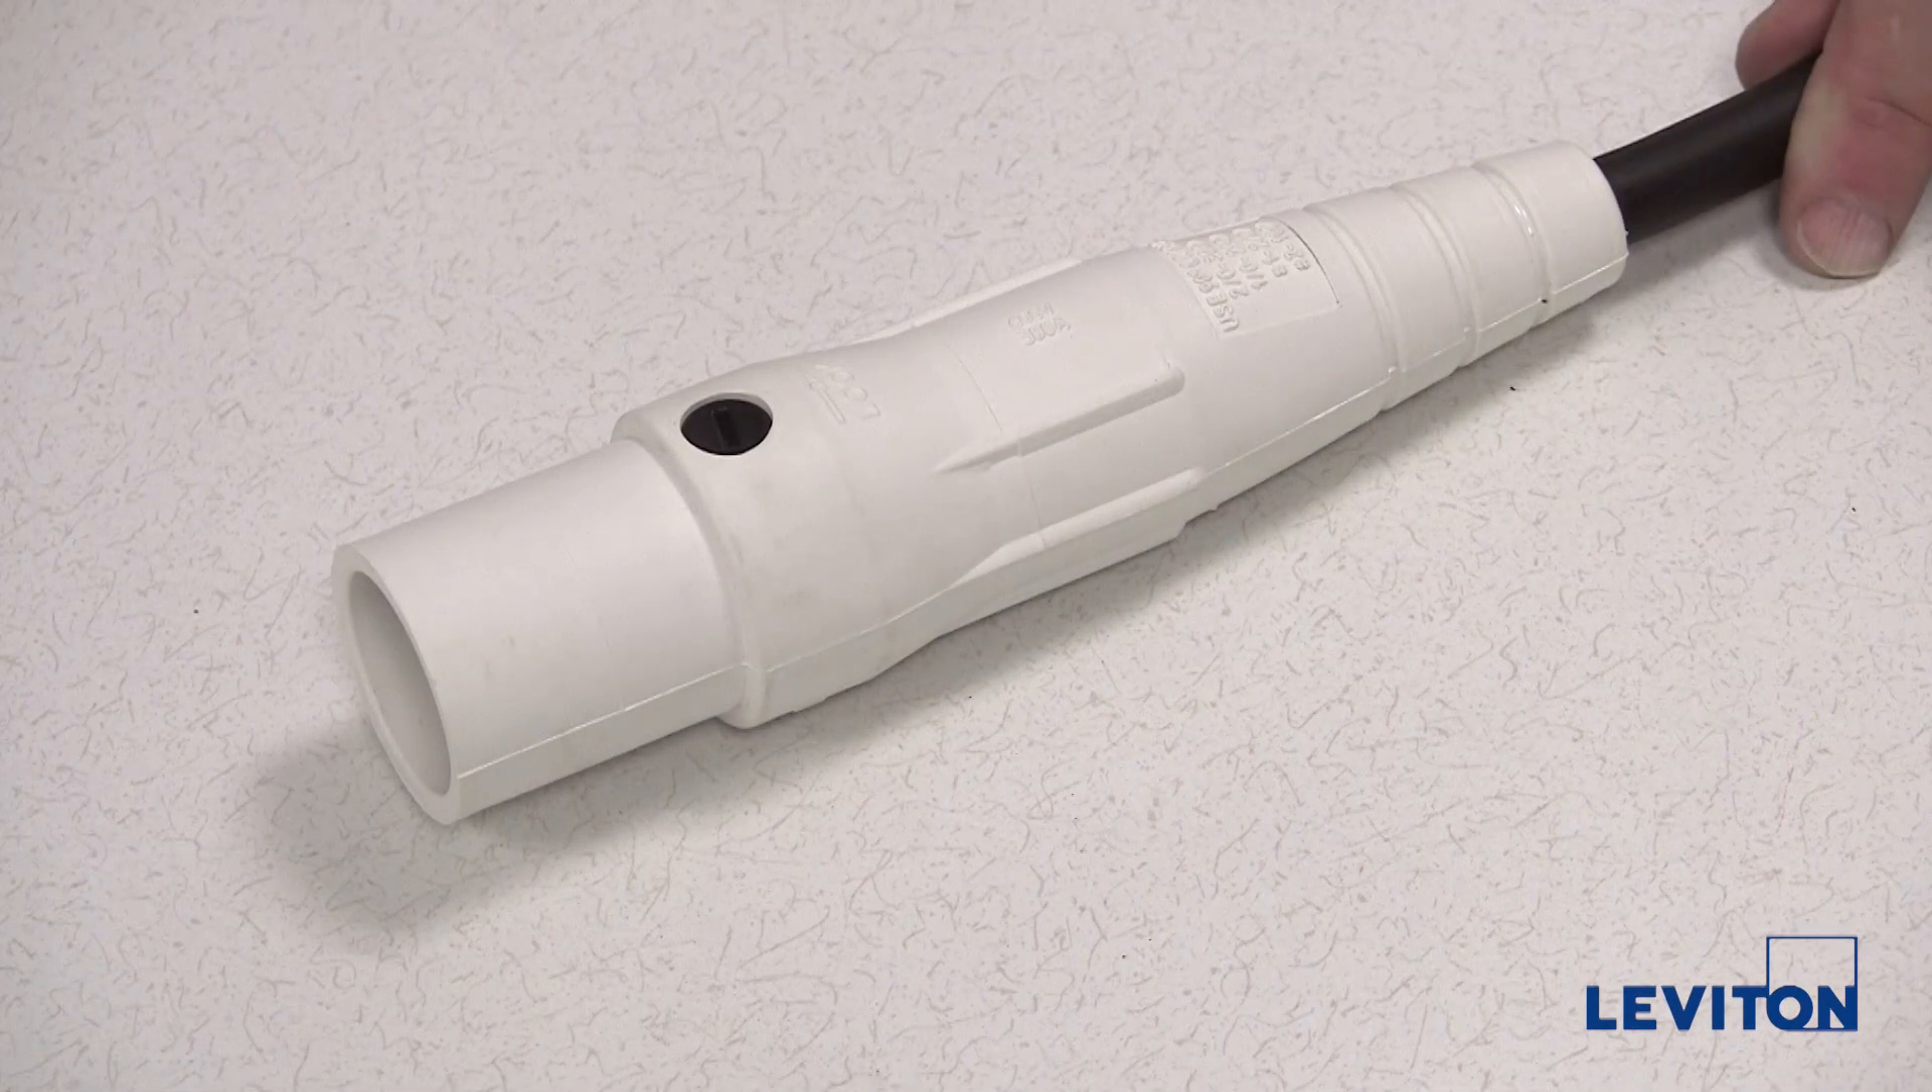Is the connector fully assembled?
Yes.